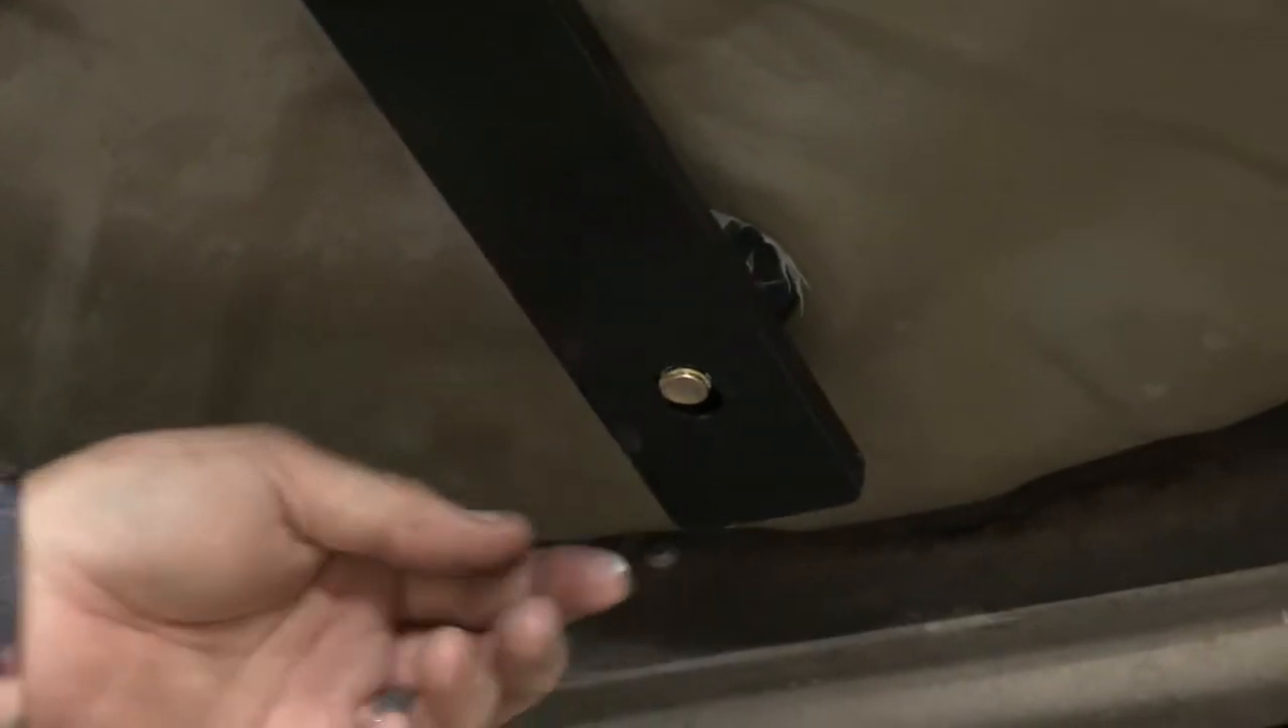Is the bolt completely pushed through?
Yes.